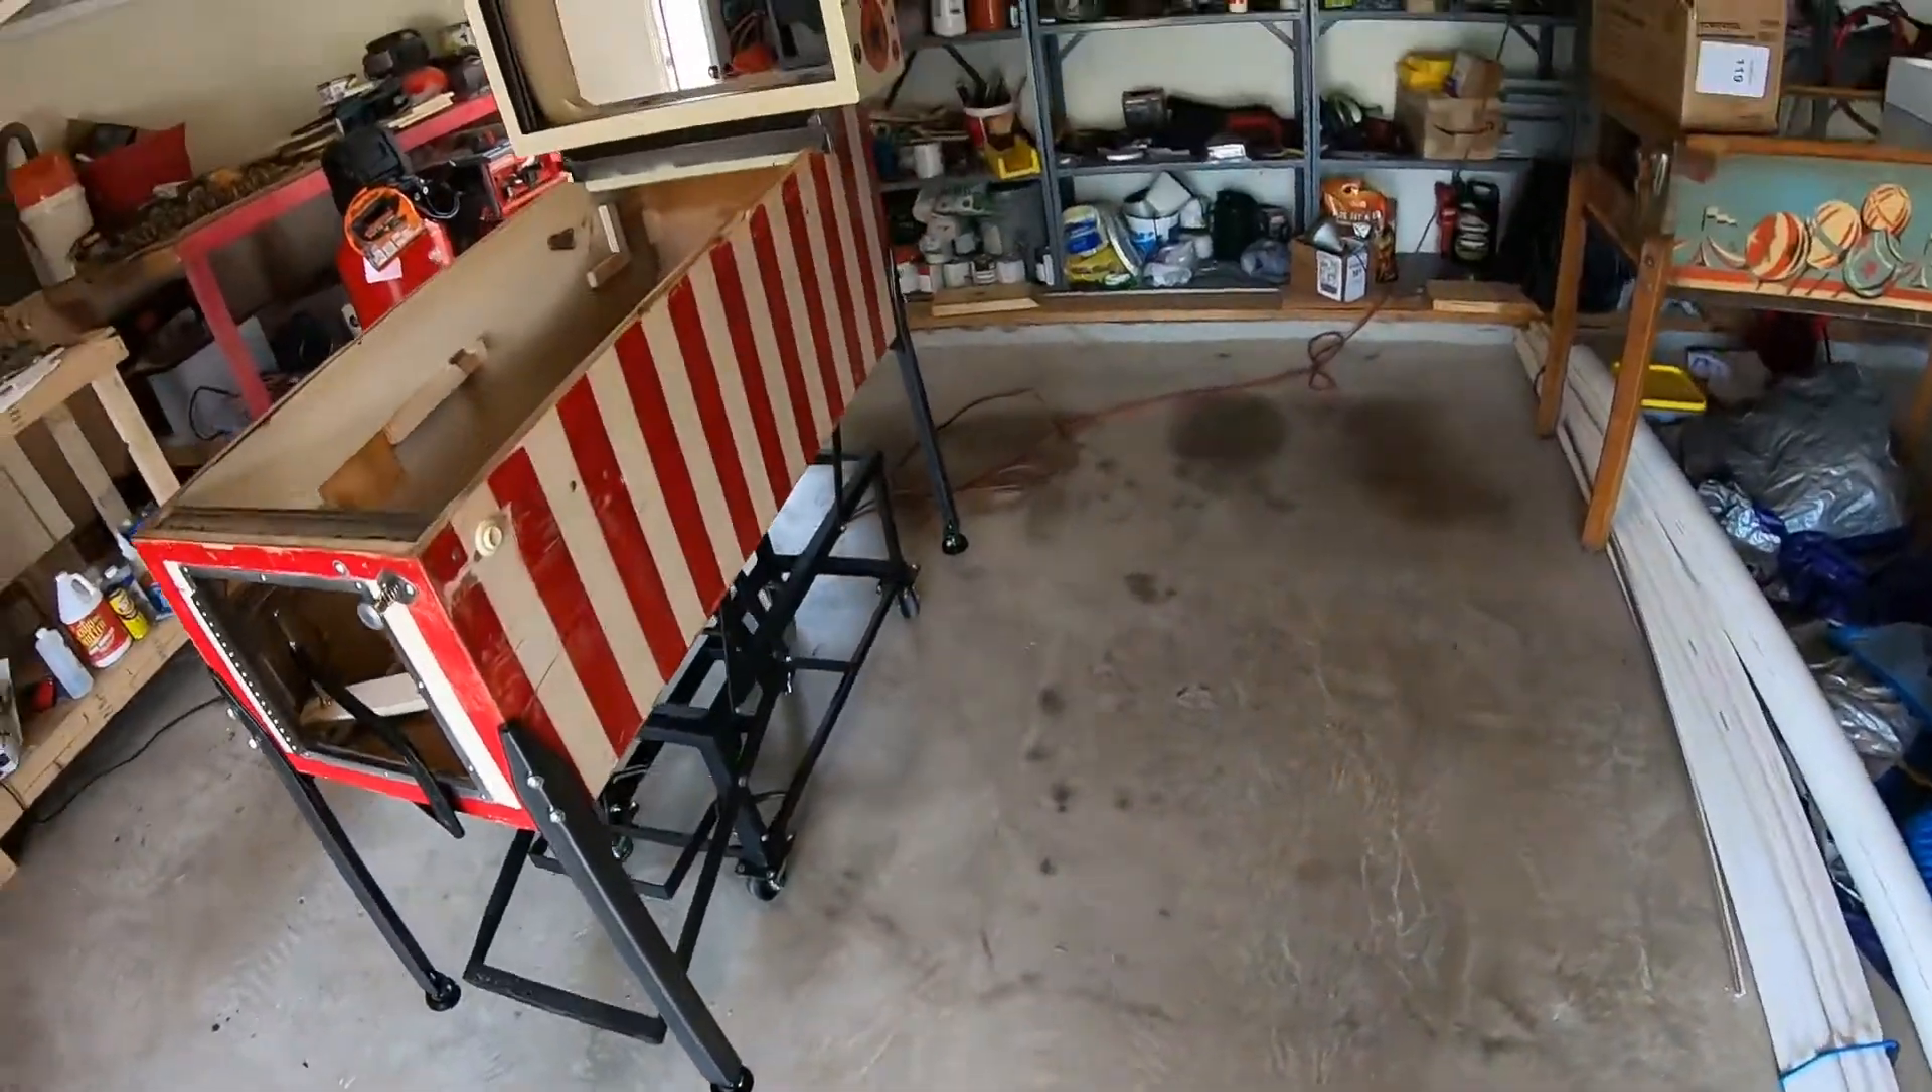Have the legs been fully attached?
Yes.